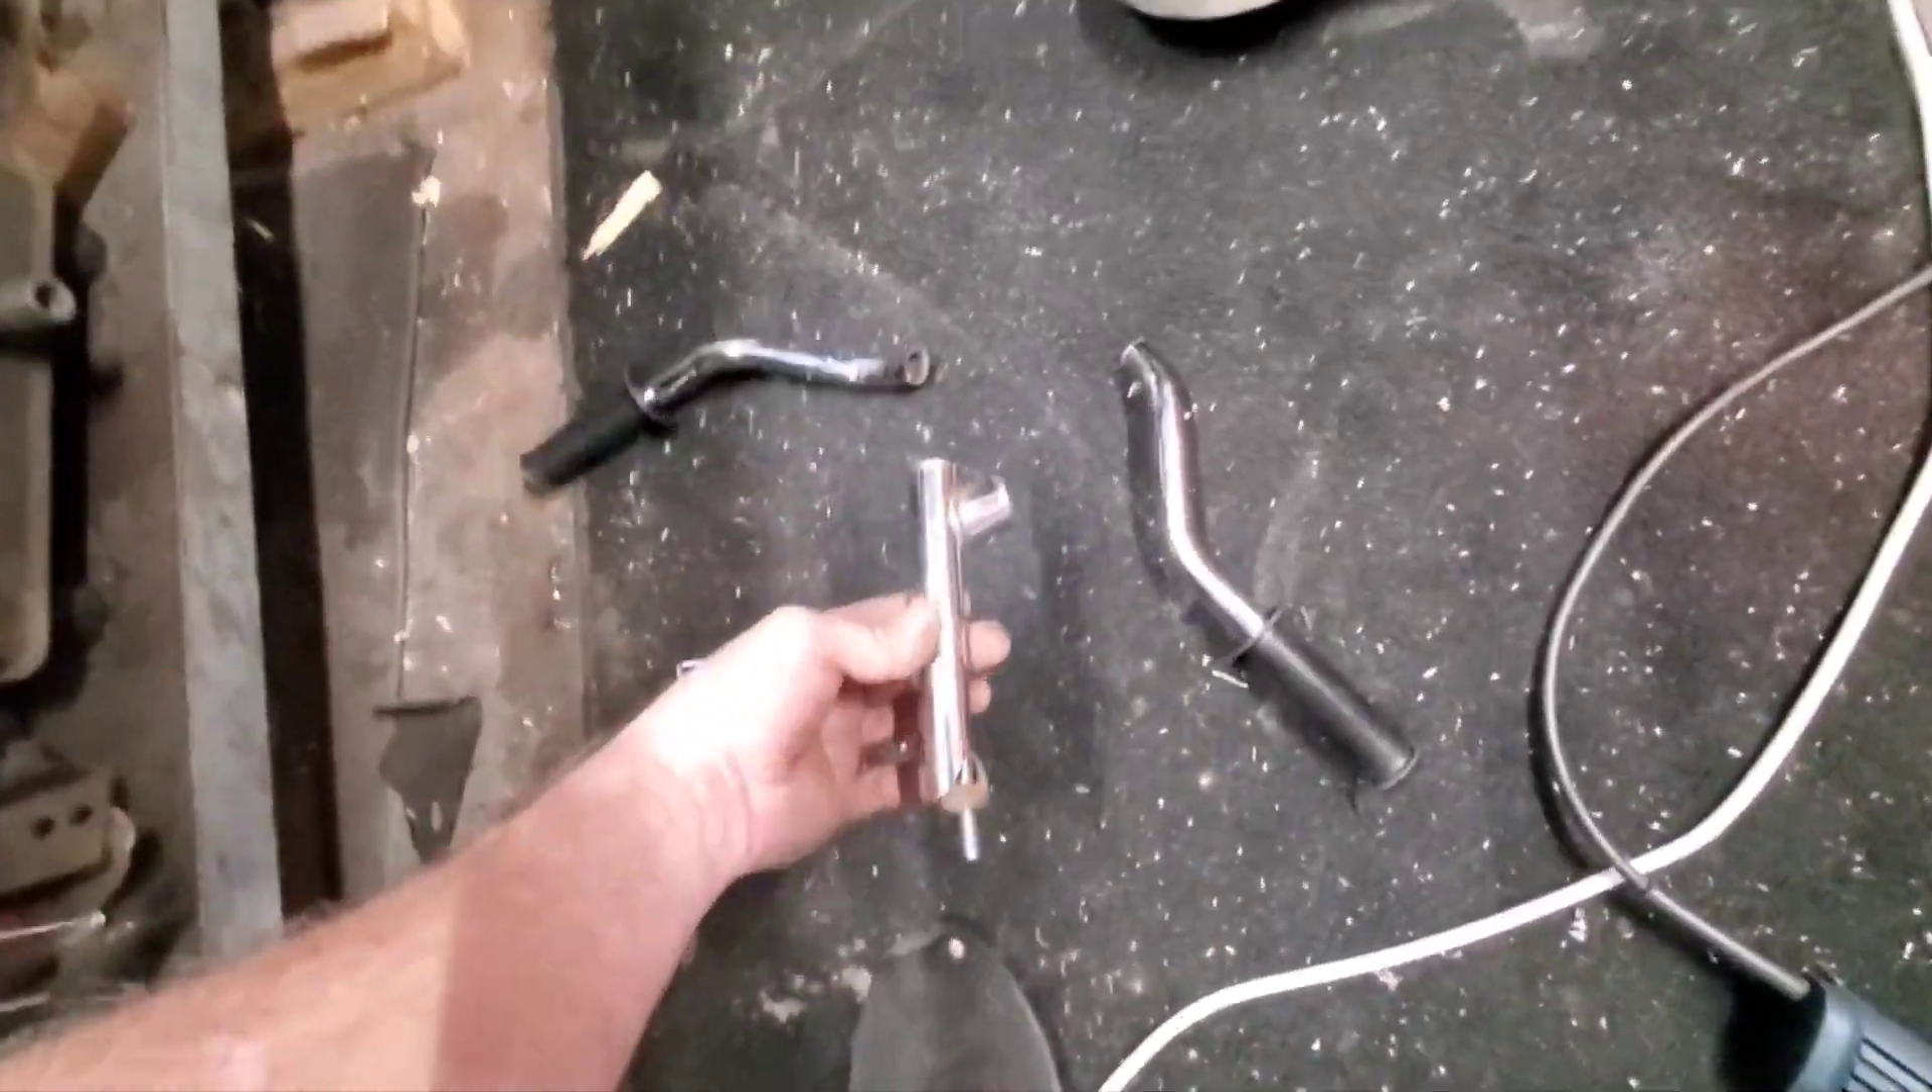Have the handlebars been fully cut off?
Yes.